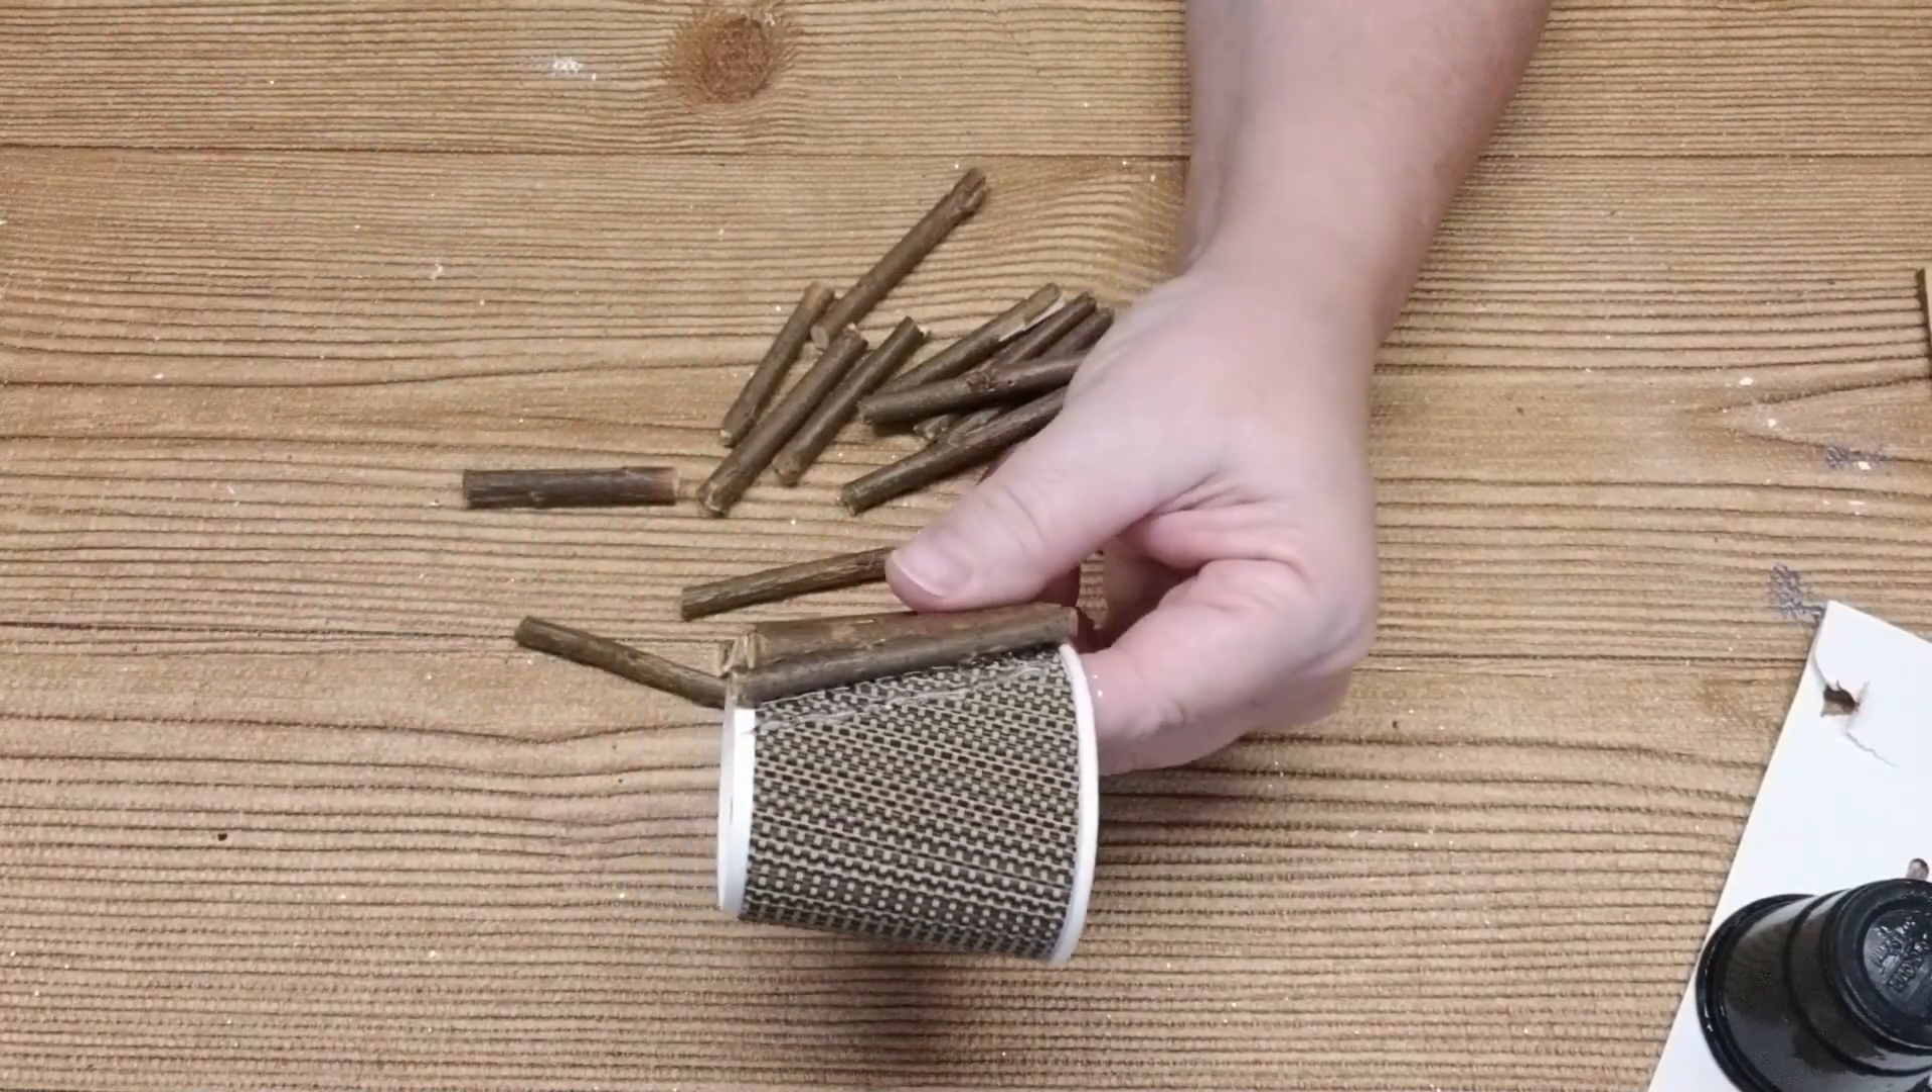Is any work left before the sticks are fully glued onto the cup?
Yes.